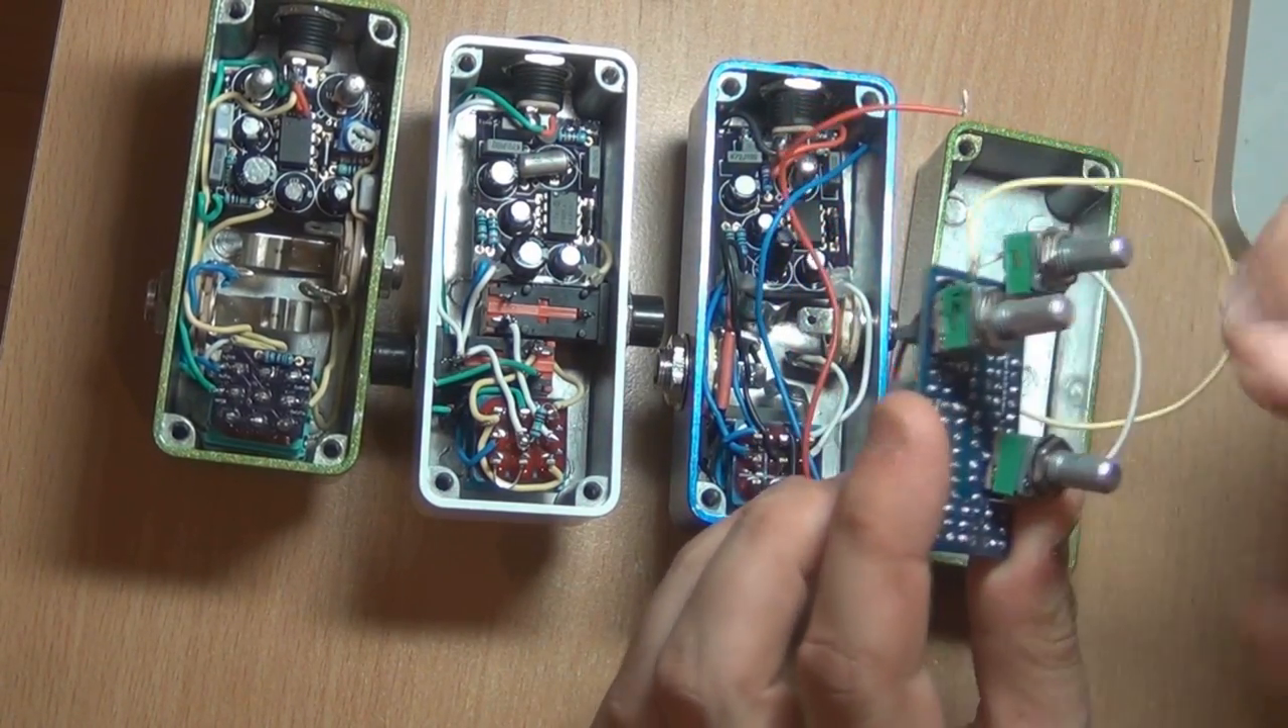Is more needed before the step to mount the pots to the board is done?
No.